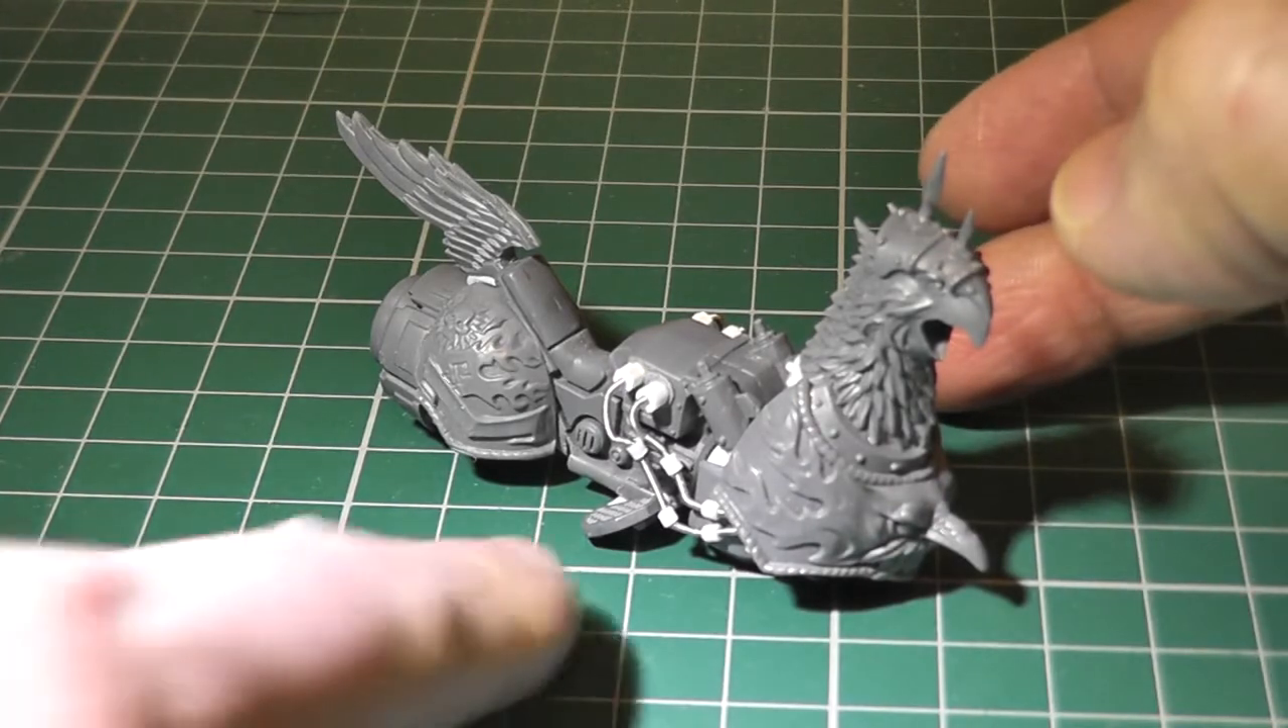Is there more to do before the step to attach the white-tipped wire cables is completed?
No.